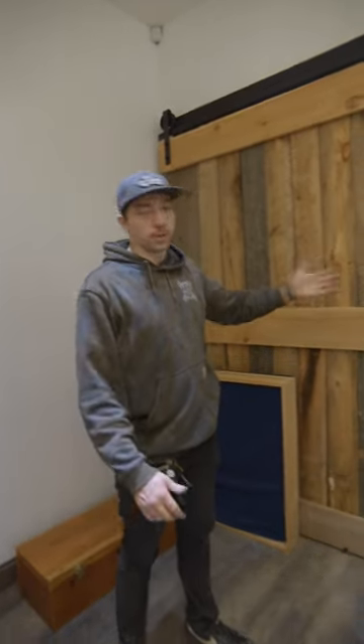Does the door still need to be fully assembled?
No.